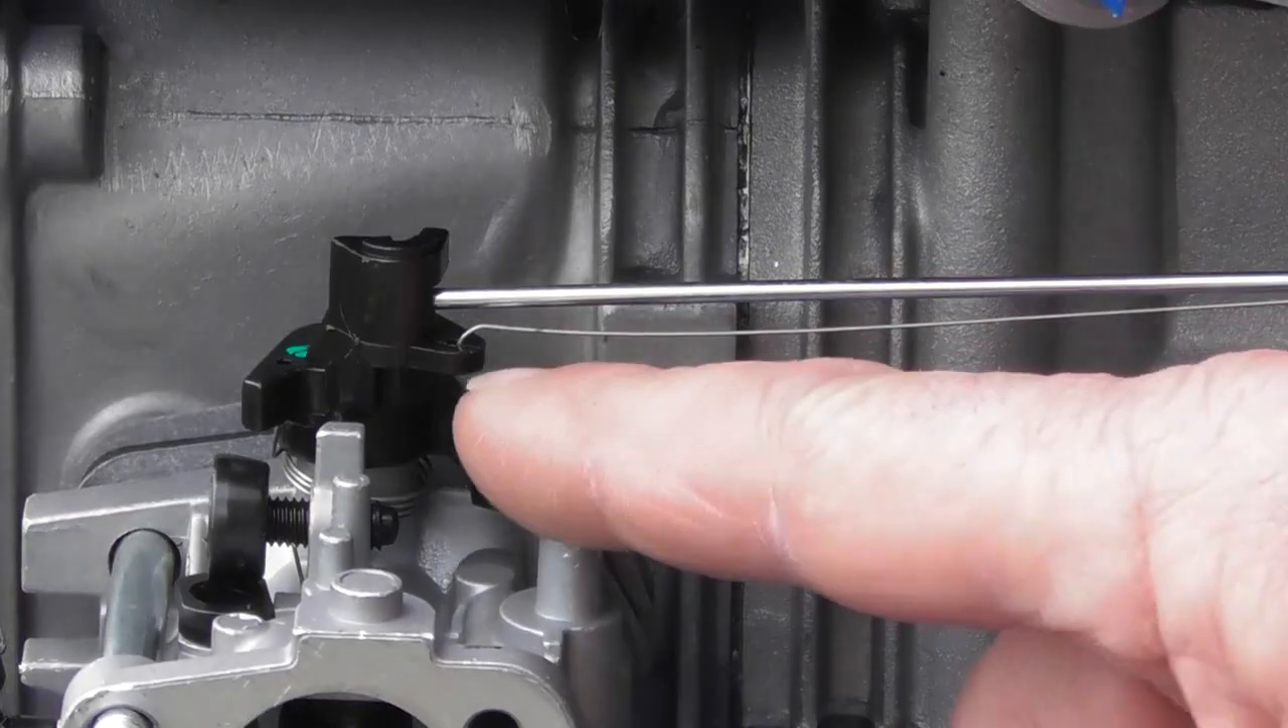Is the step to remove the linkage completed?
No.